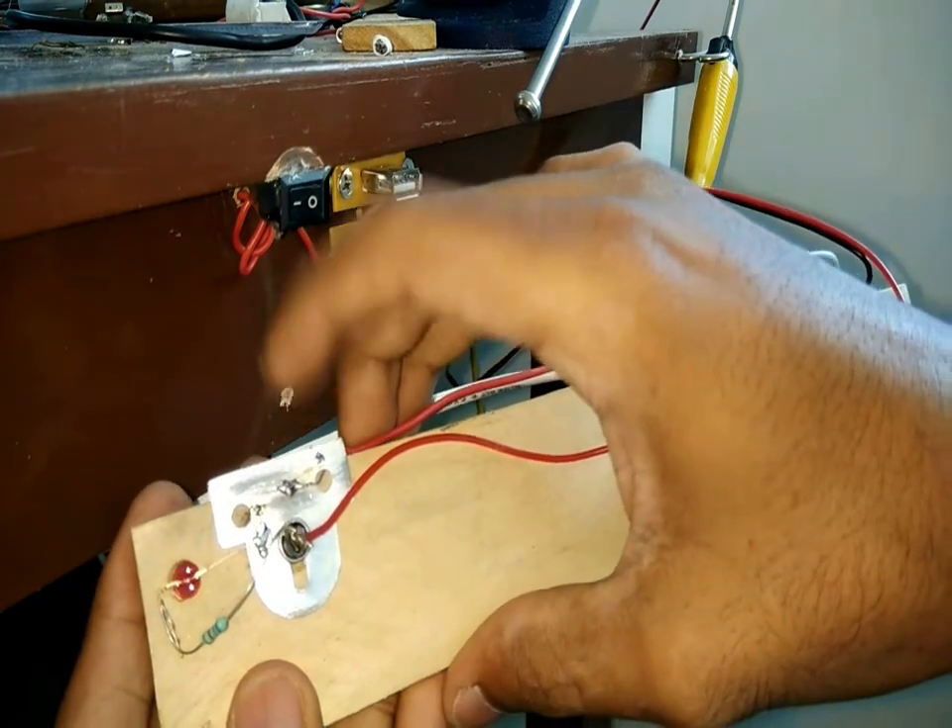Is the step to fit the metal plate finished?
Yes.